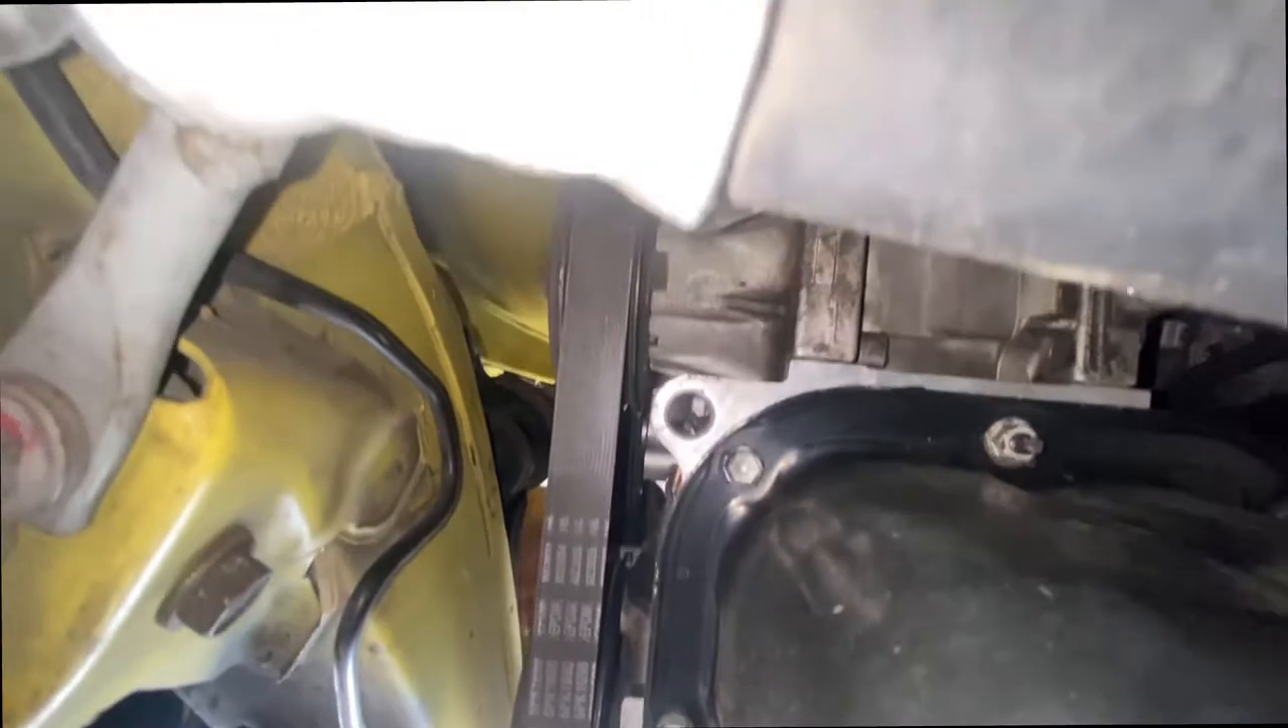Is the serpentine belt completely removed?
No.